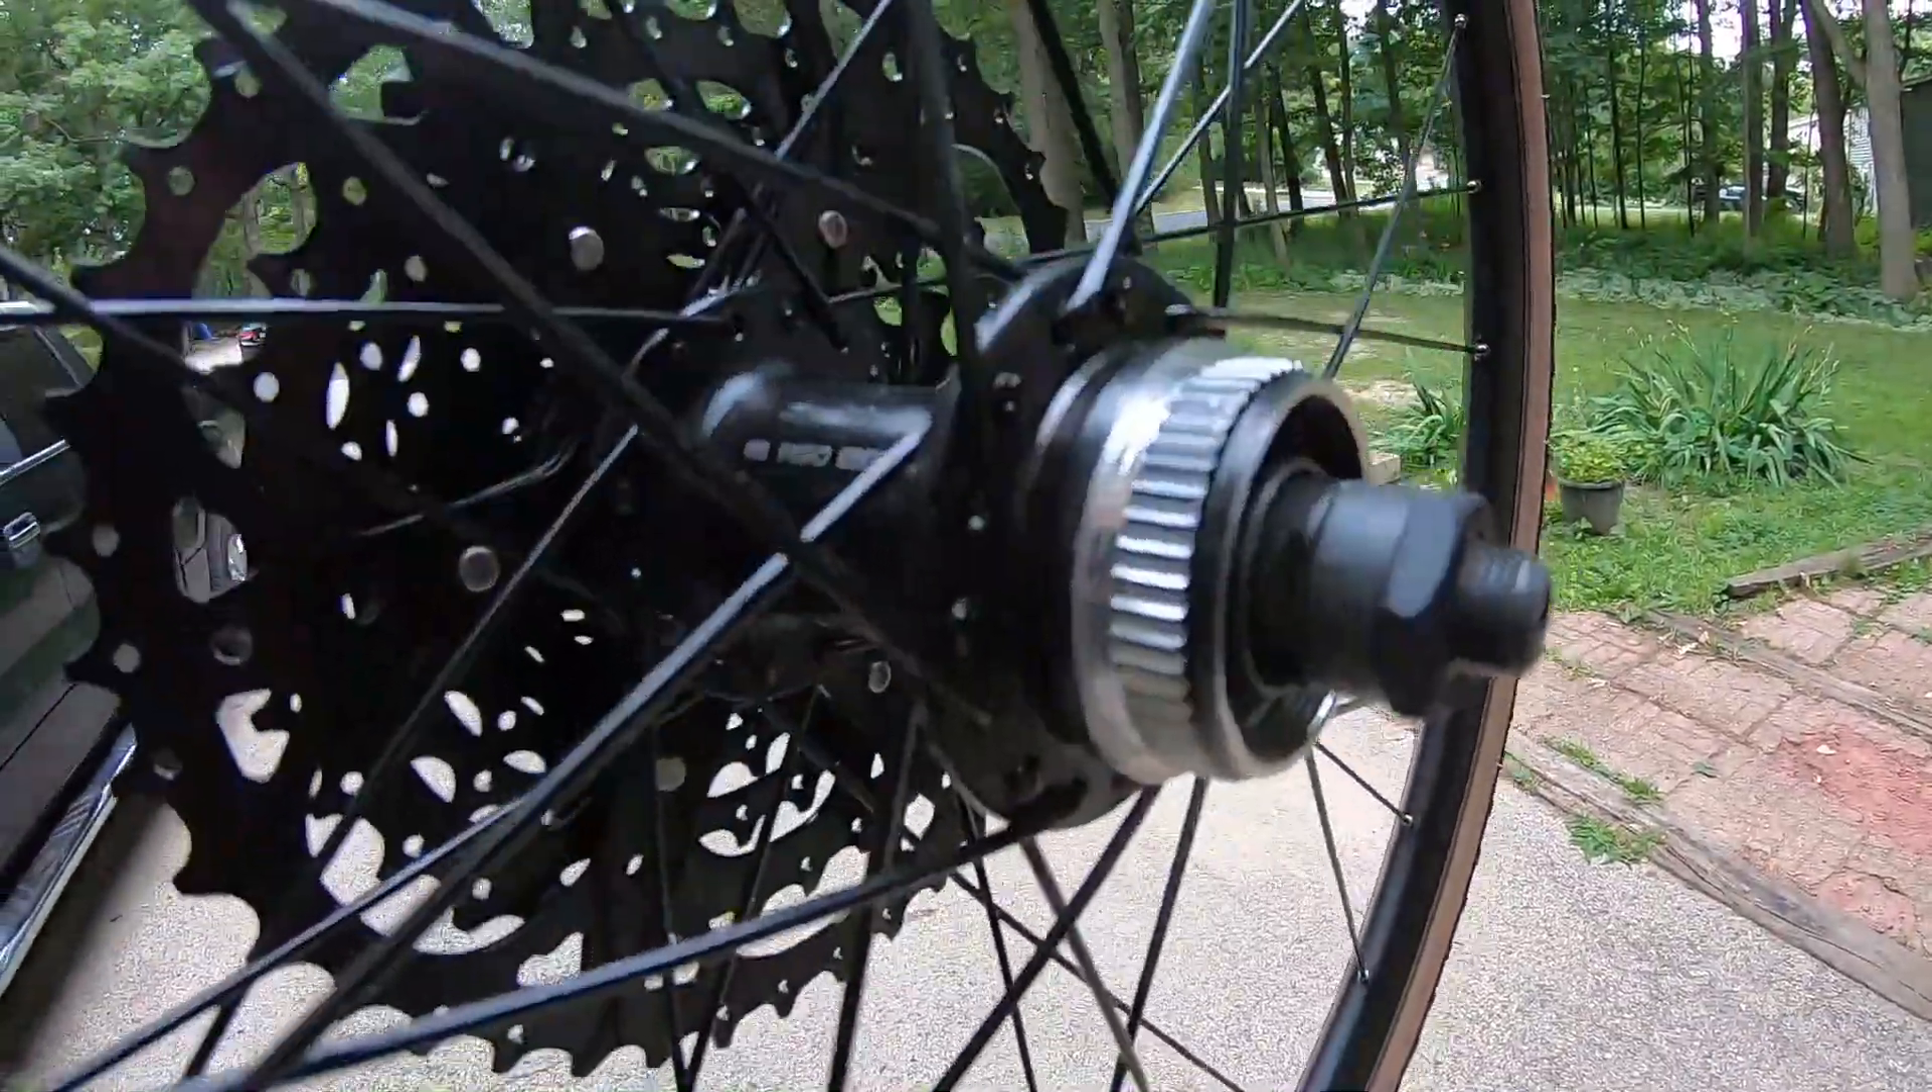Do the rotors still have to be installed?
Yes.